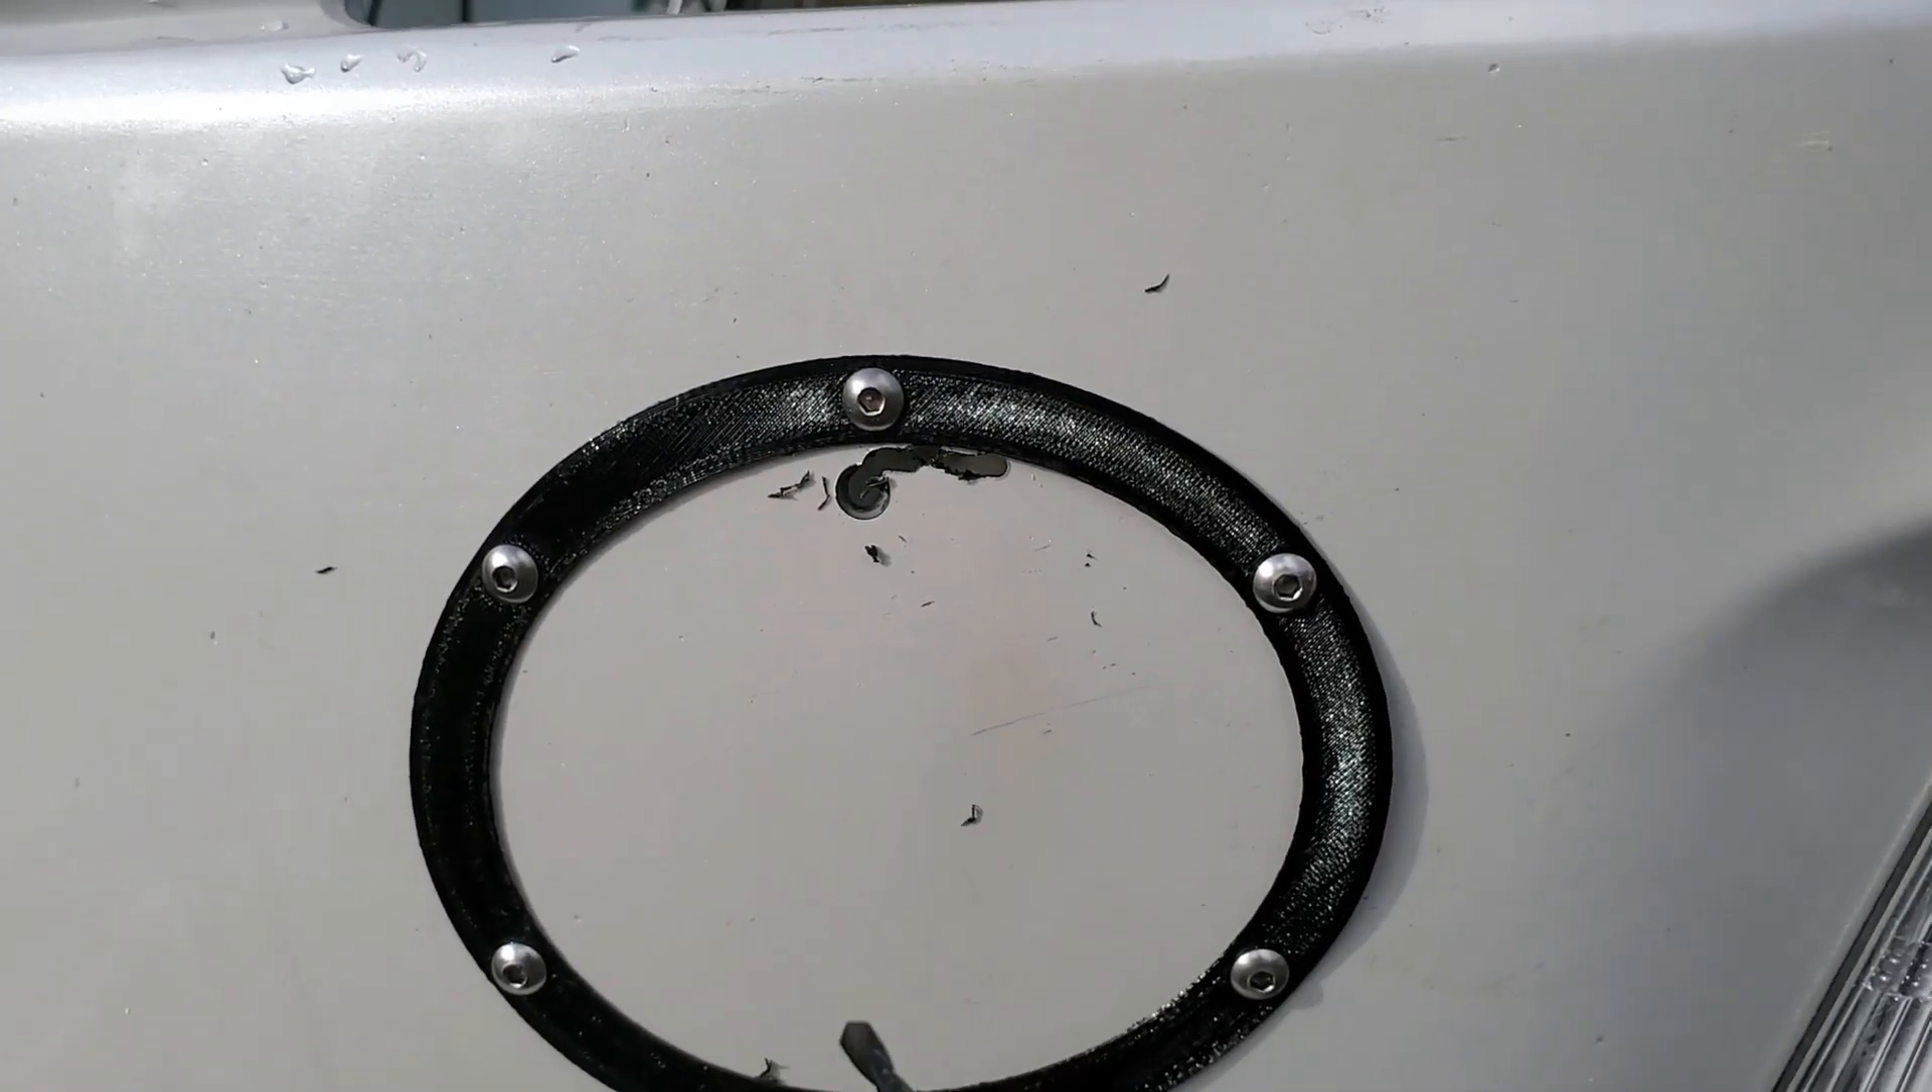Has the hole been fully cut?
No.